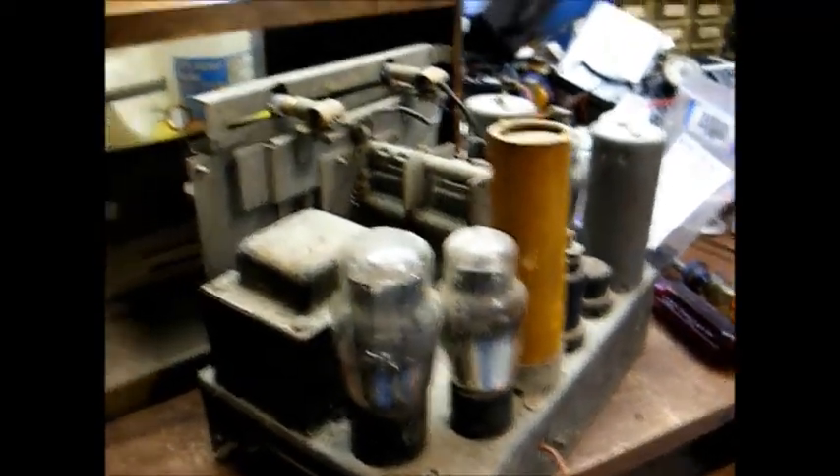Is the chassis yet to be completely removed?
No.